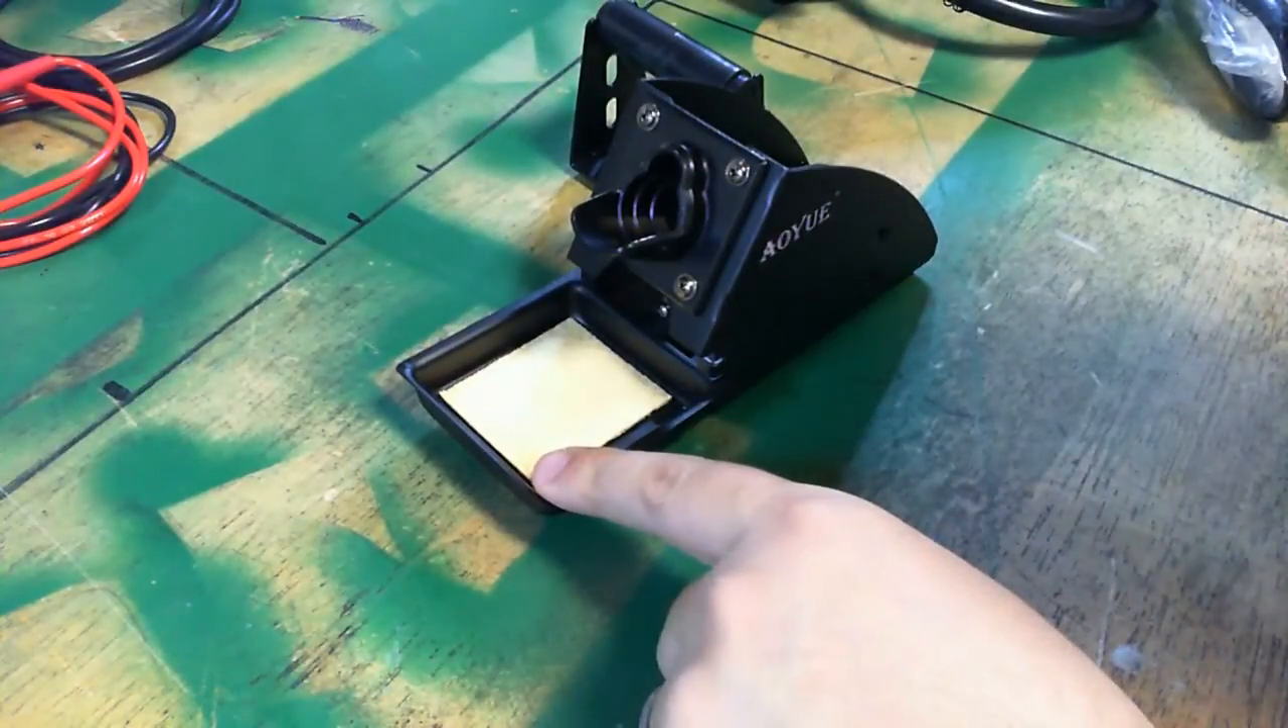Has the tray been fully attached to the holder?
Yes.